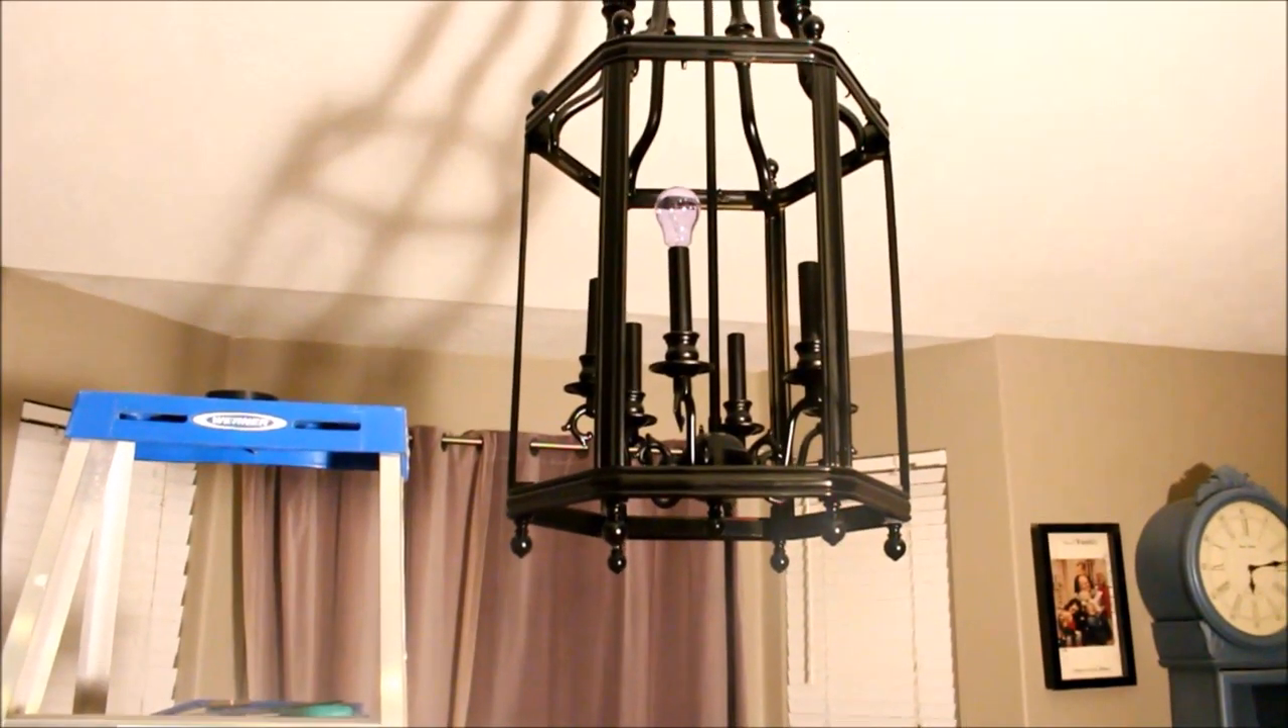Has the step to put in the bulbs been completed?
No.